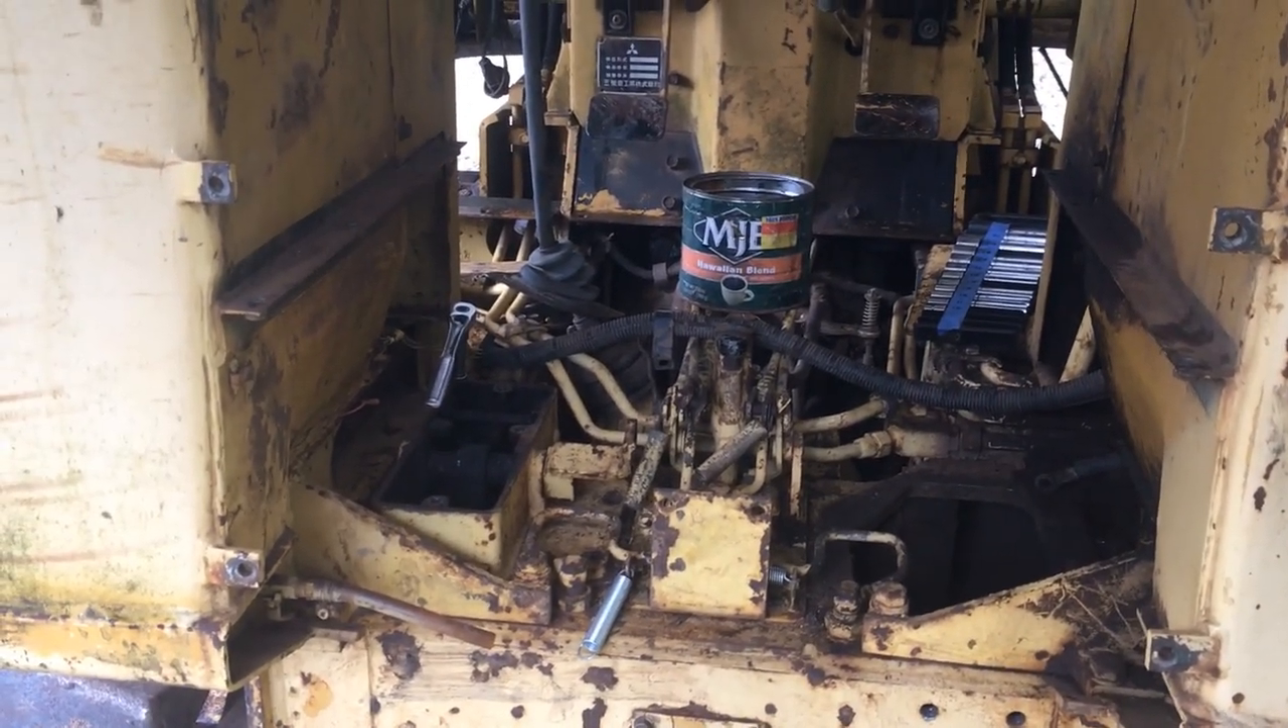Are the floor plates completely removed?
Yes.